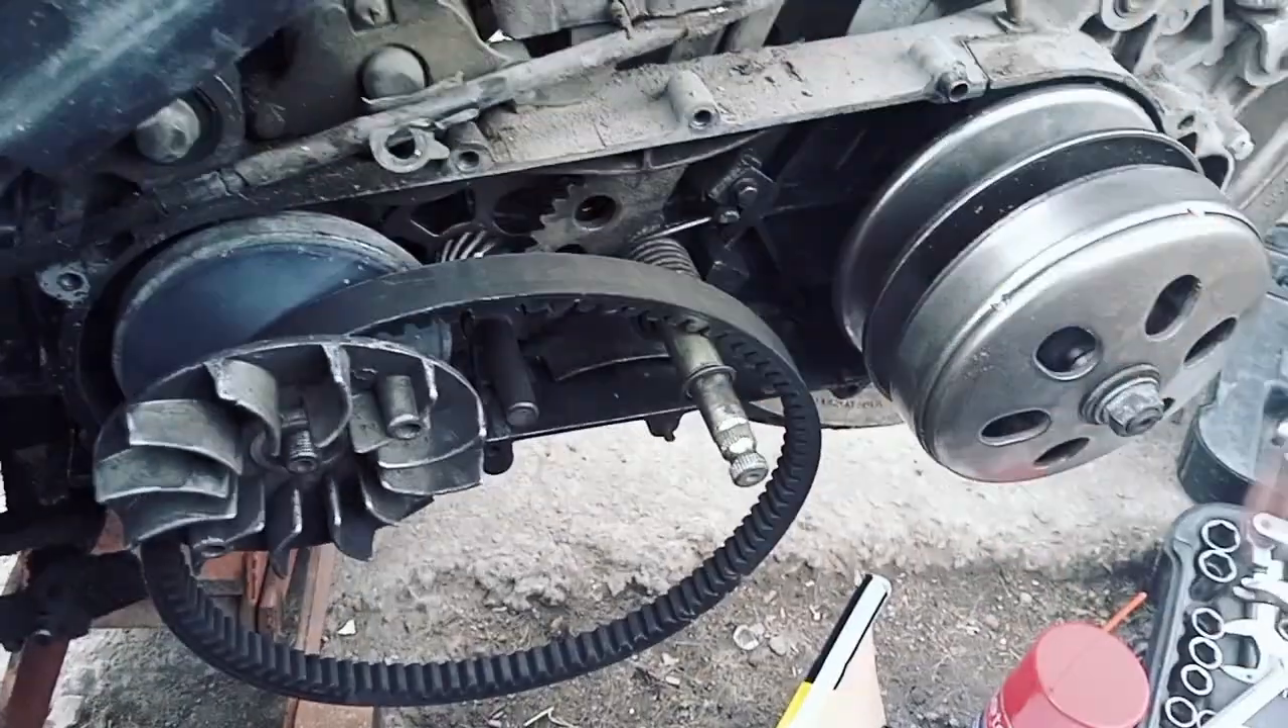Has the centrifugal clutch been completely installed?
Yes.